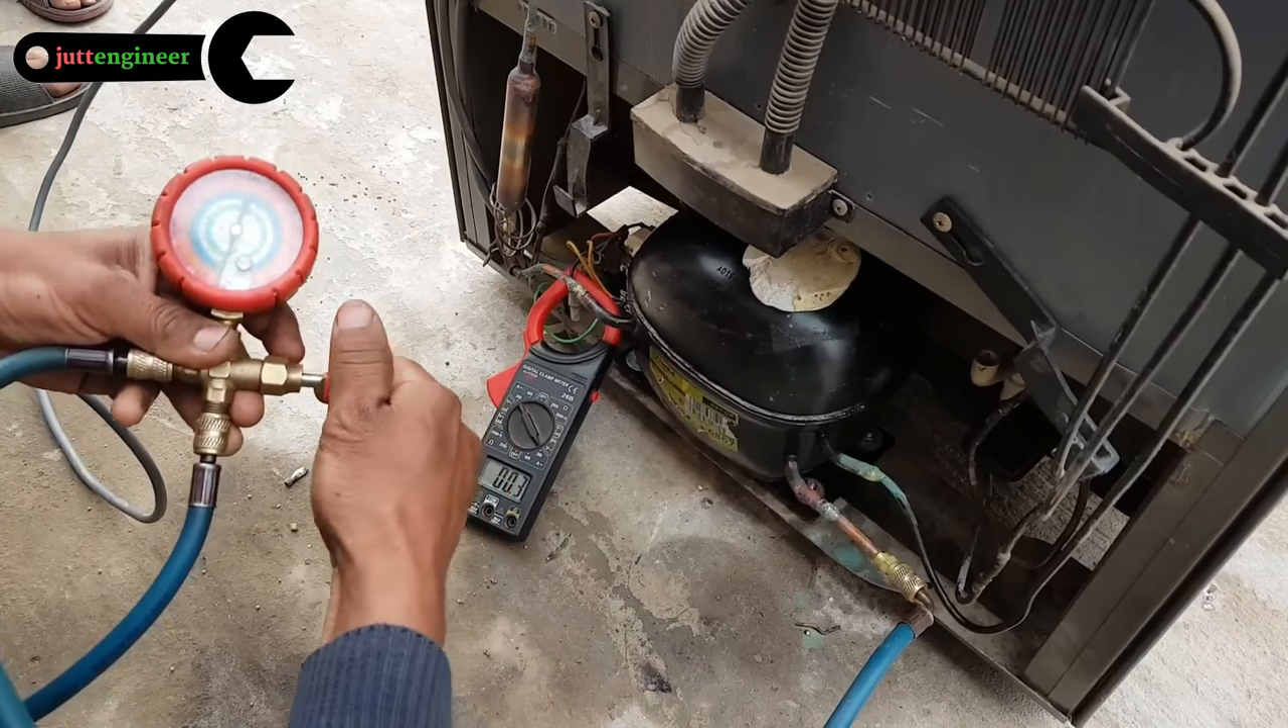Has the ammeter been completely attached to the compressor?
Yes.